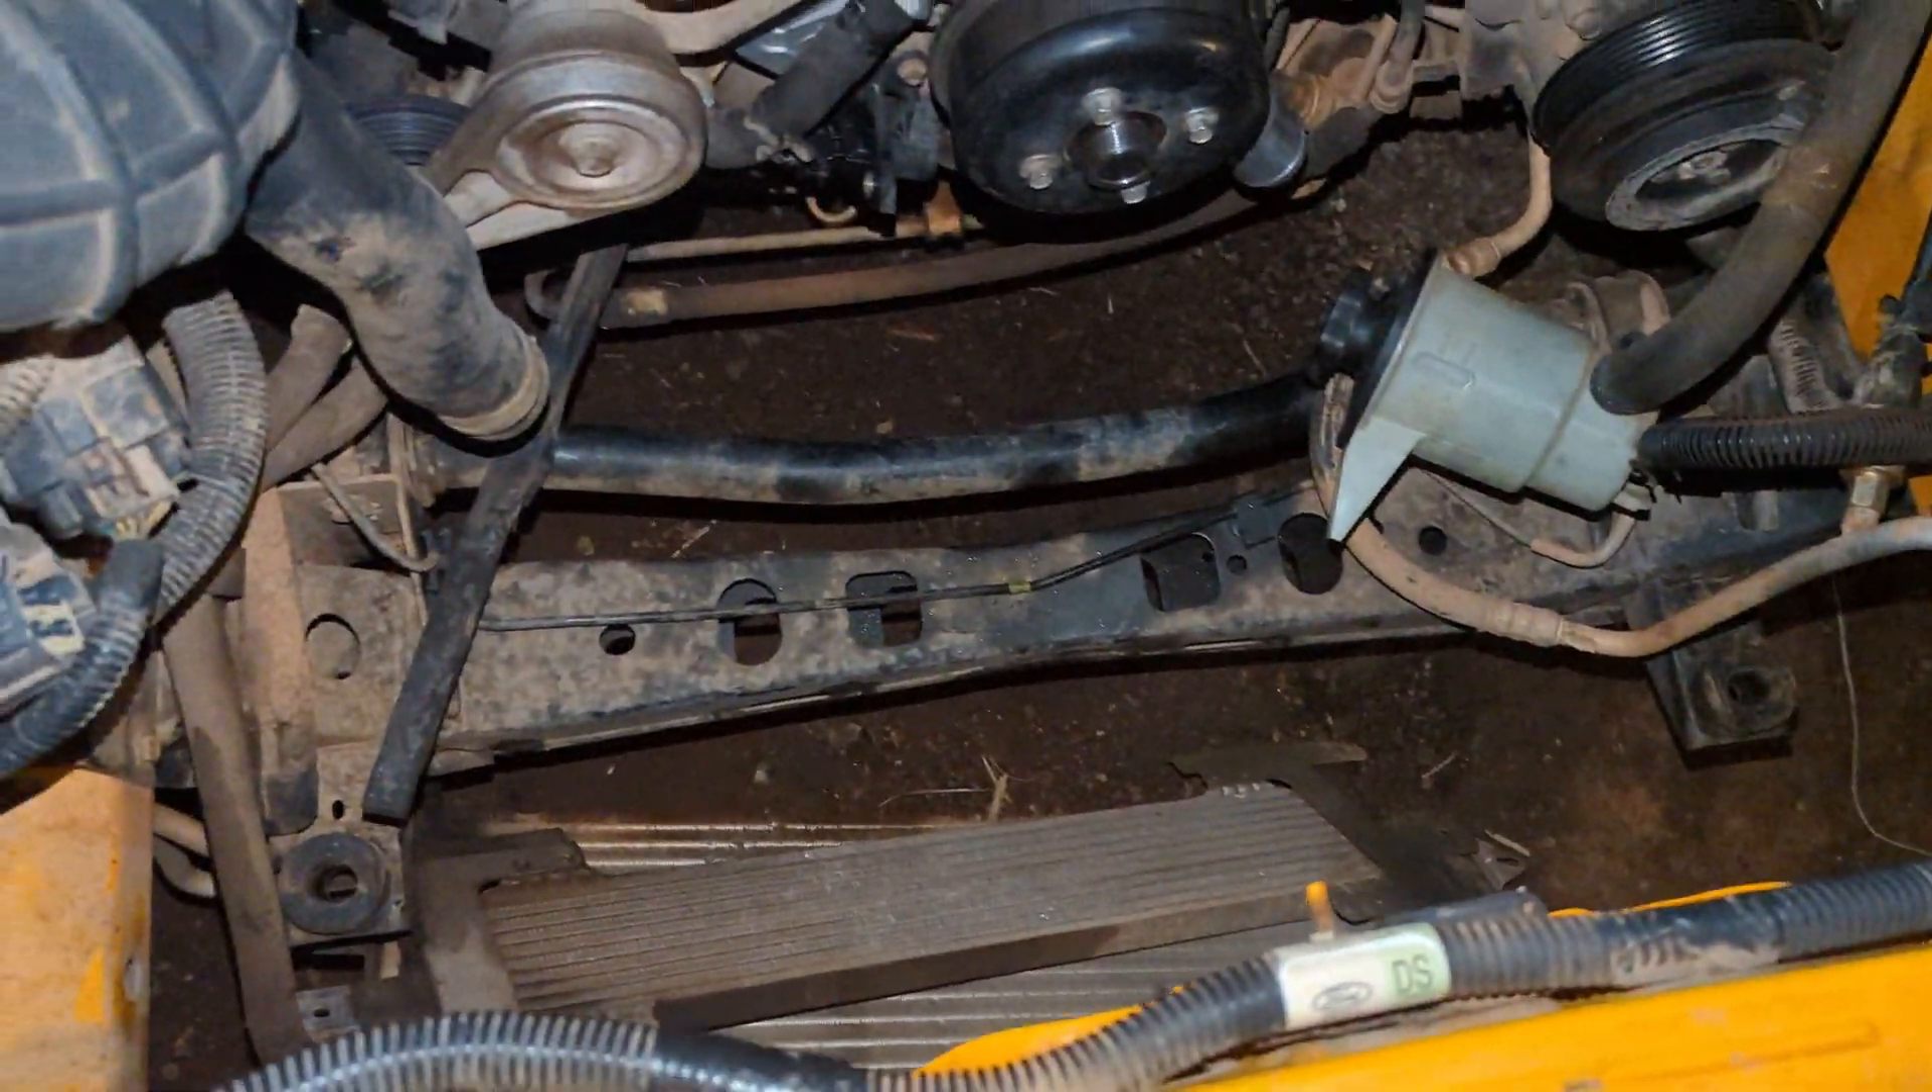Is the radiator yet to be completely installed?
Yes.